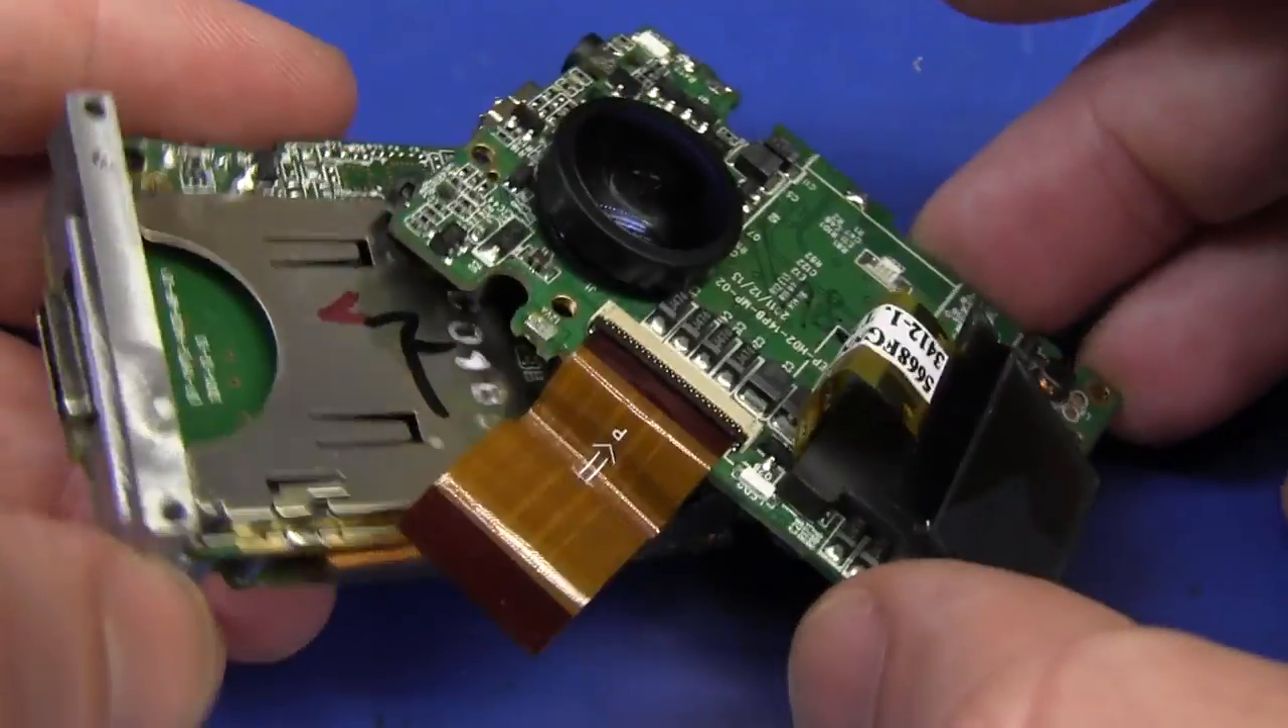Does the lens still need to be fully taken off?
Yes.